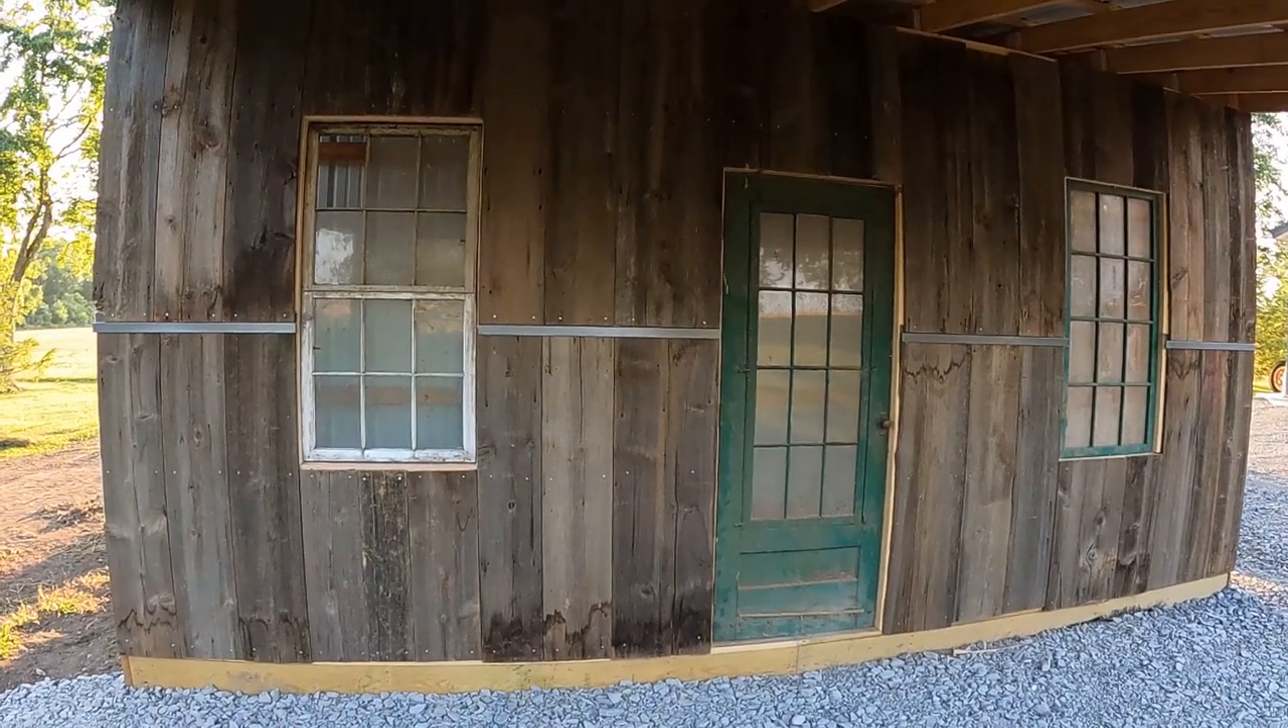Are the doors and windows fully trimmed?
No.